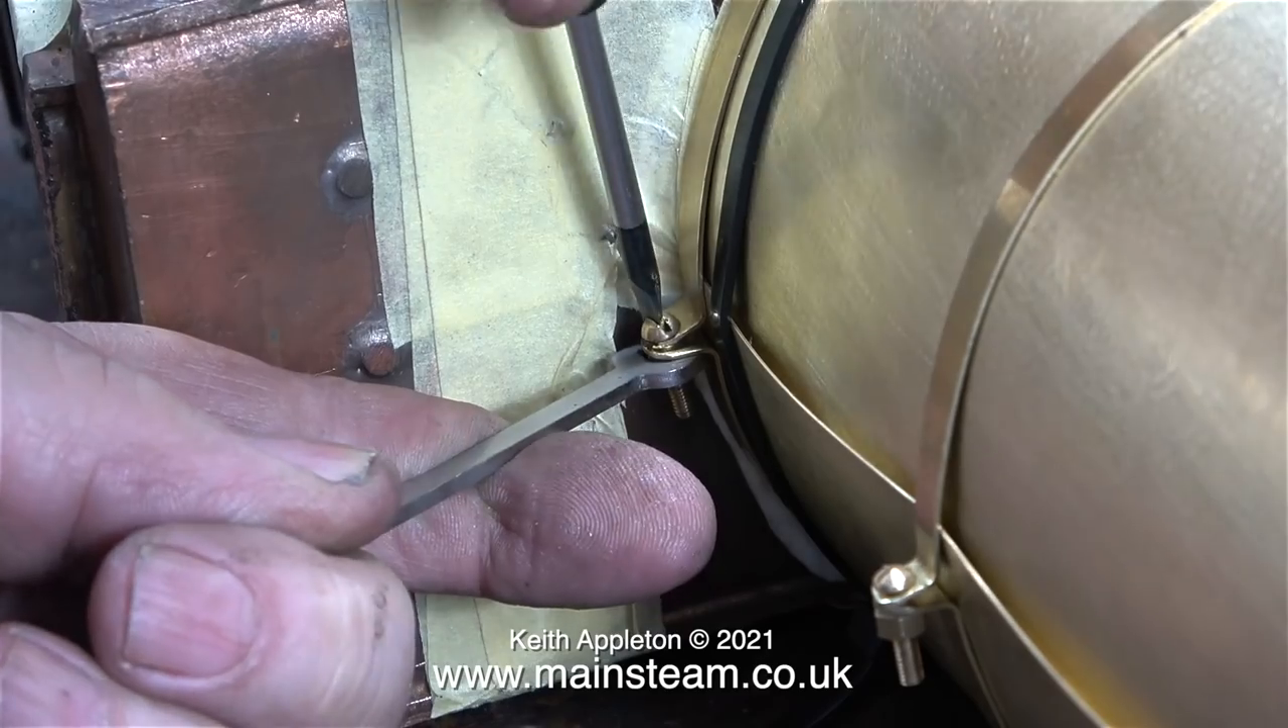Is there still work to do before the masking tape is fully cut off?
Yes.